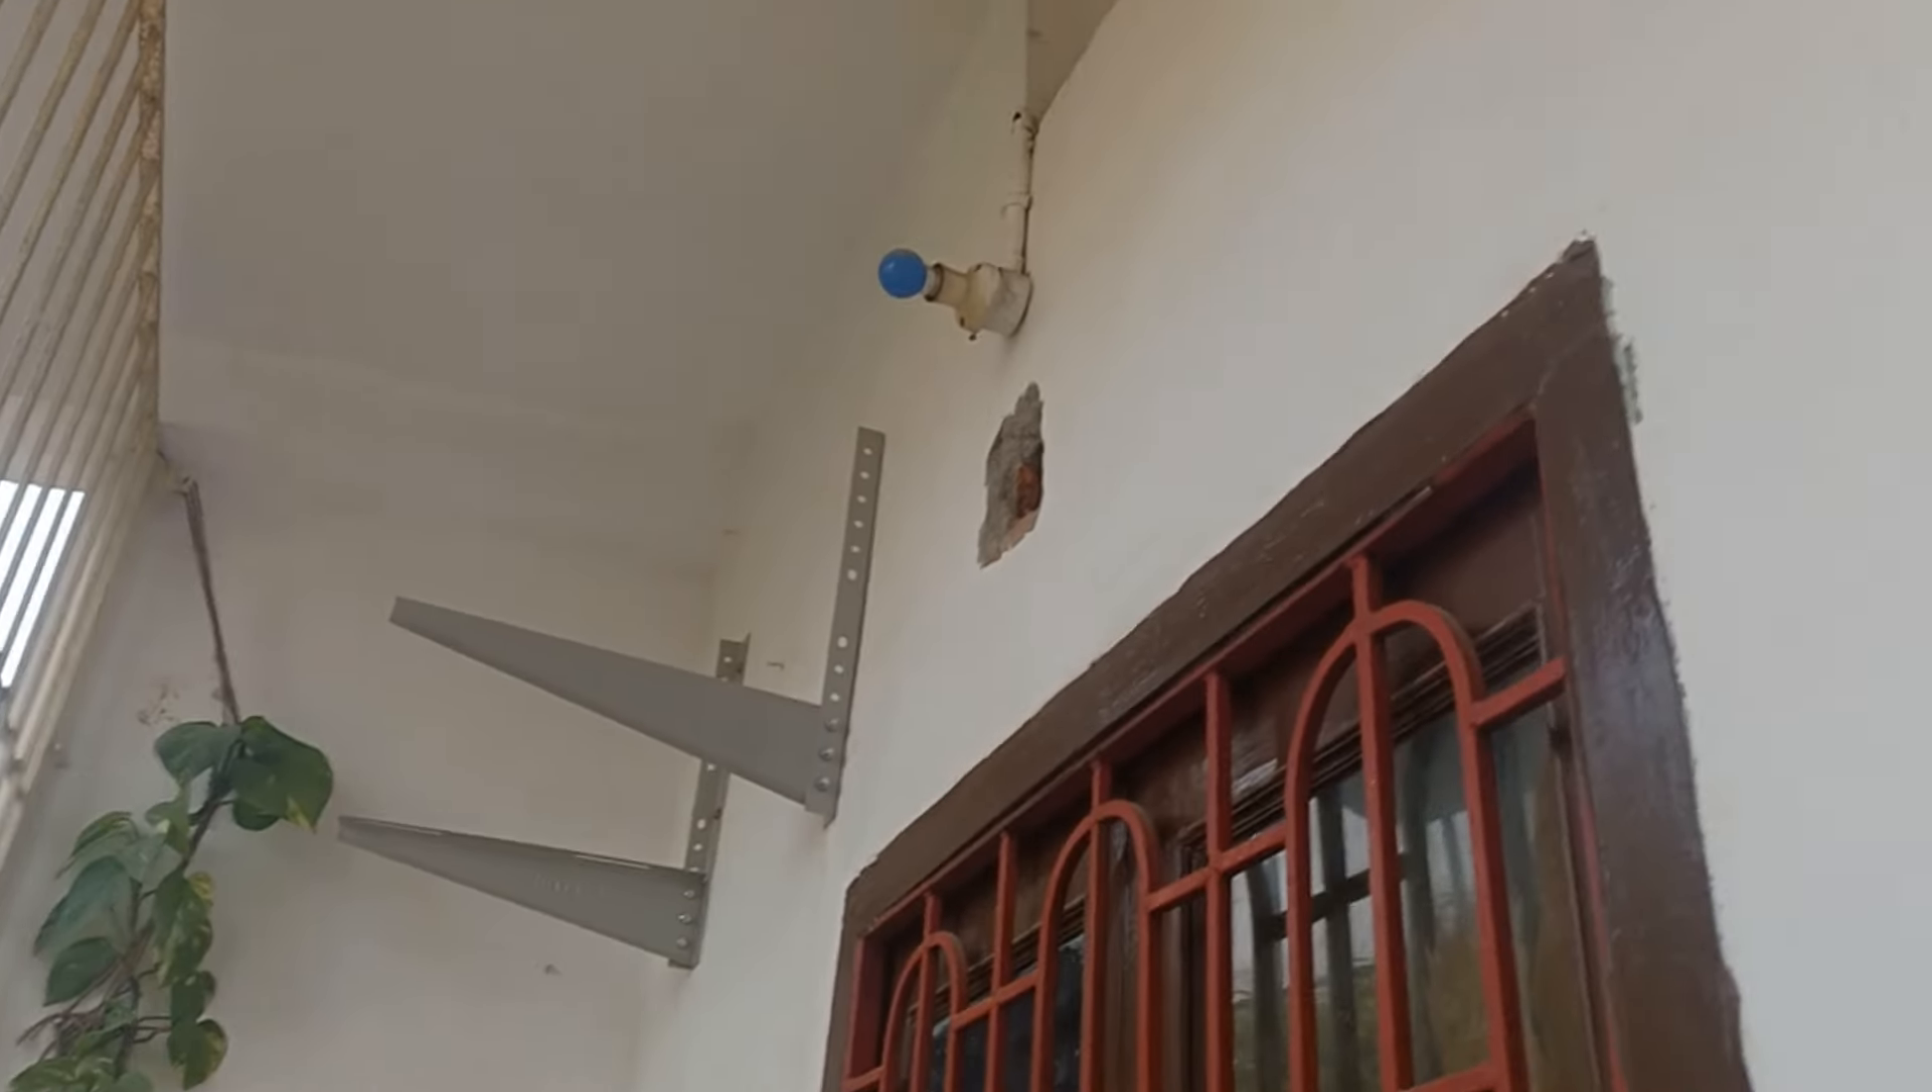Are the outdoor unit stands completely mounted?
Yes.